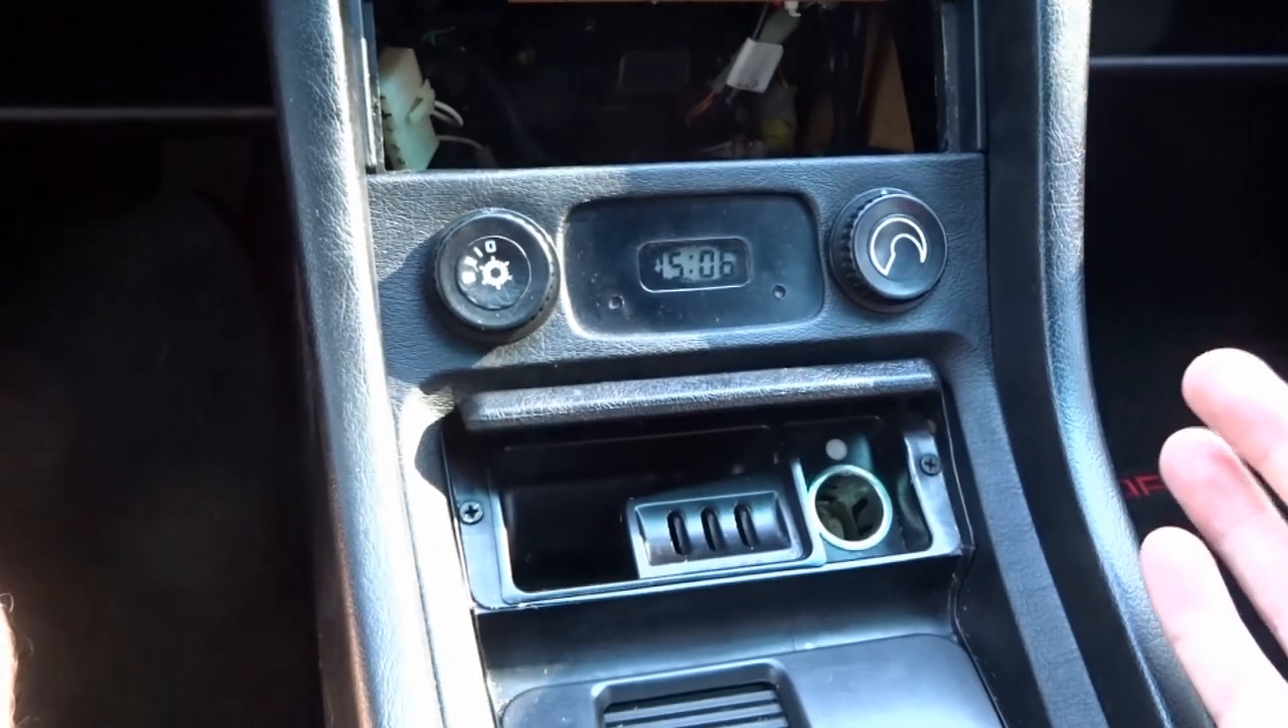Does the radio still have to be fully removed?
No.